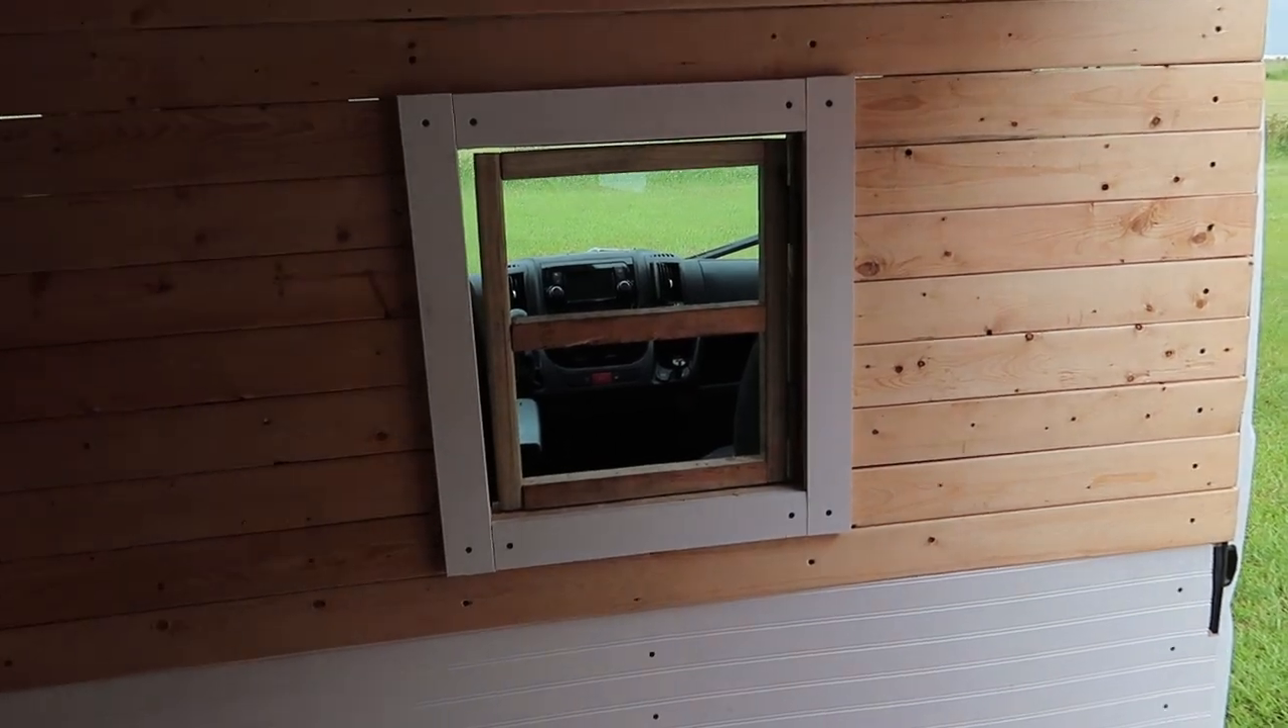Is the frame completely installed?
Yes.